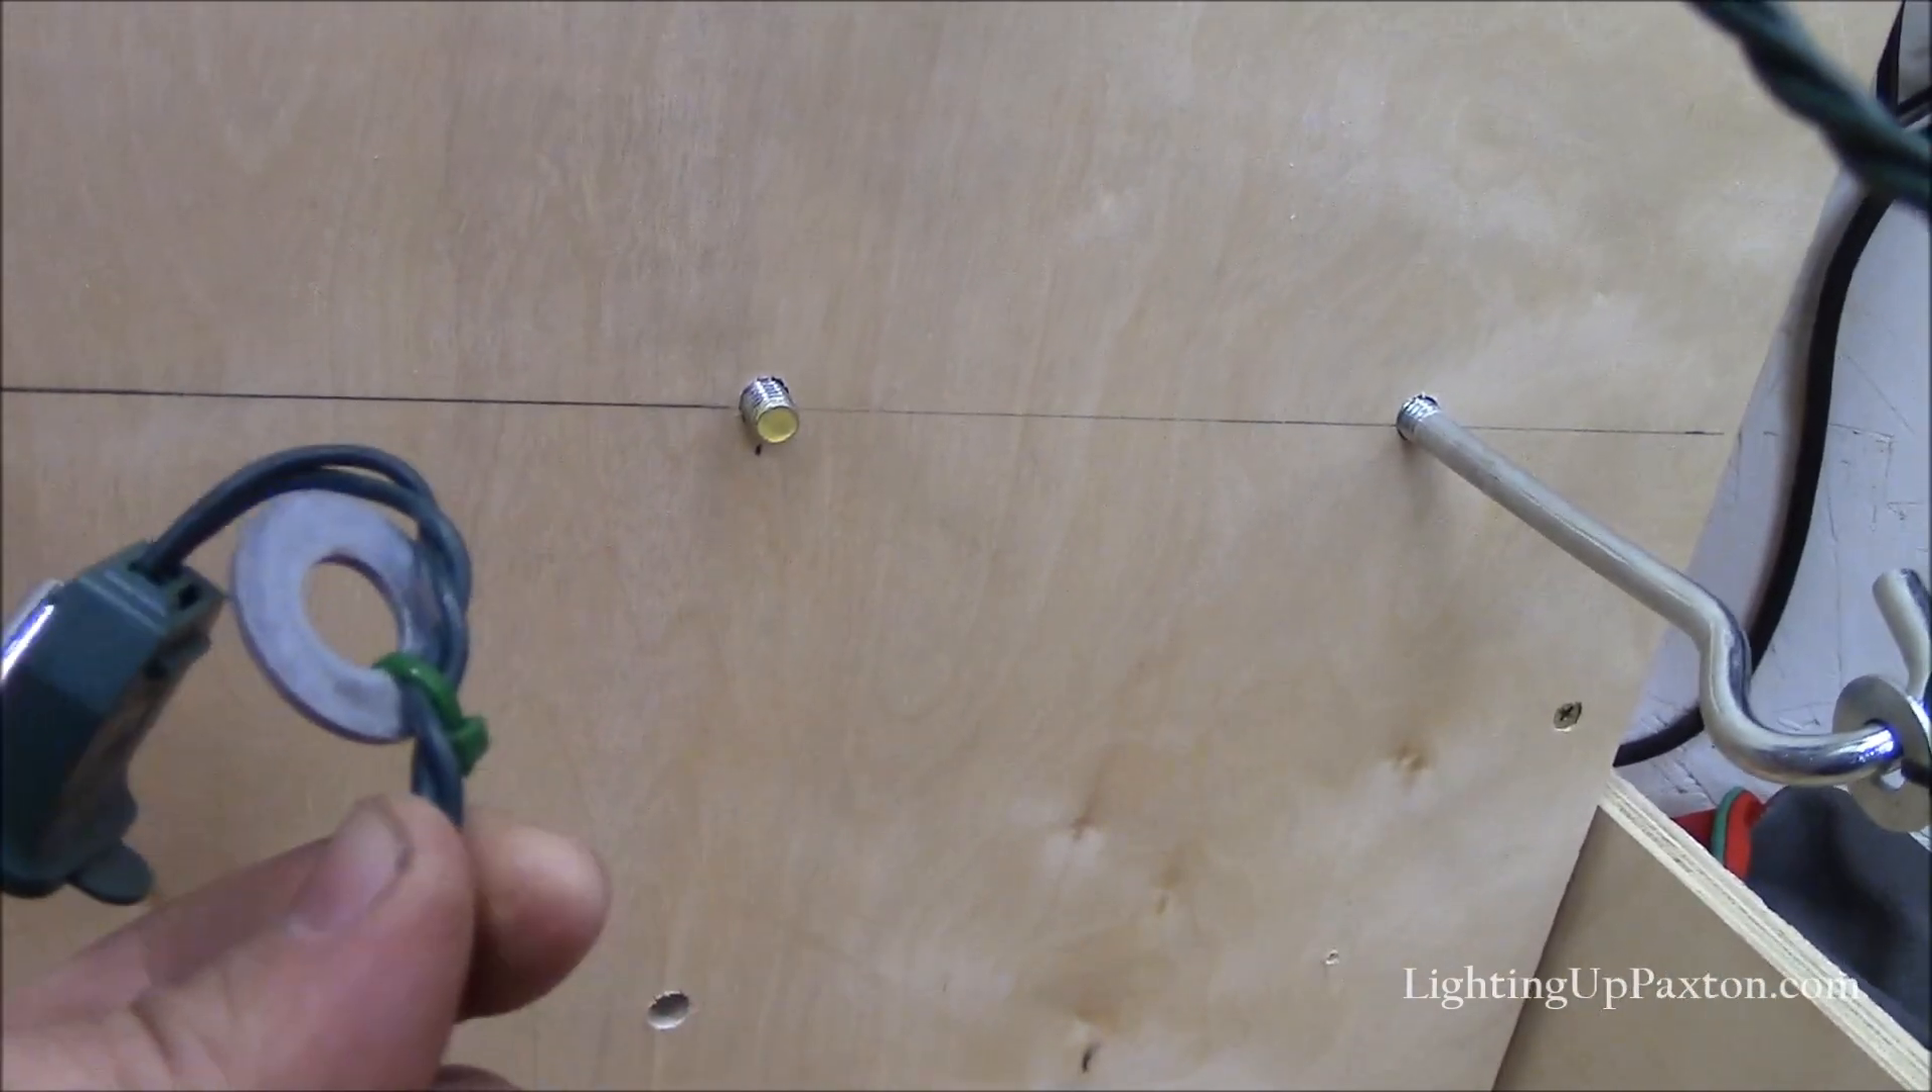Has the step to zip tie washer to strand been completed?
Yes.